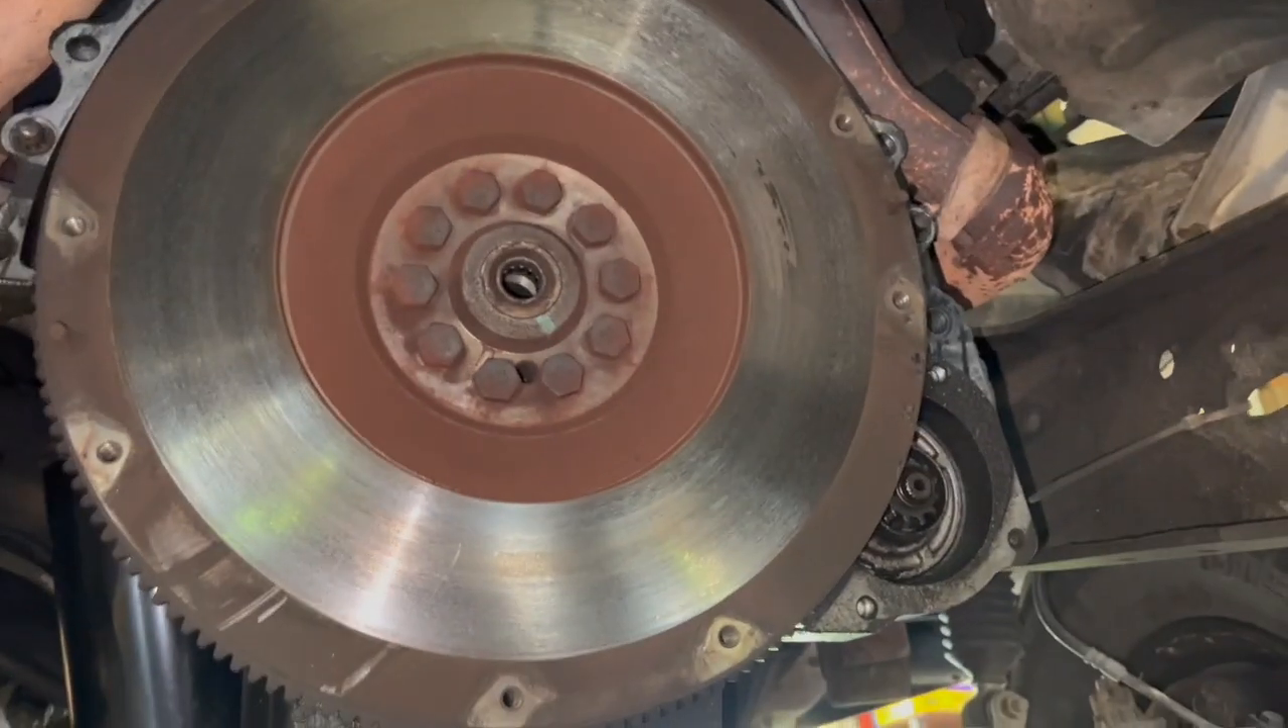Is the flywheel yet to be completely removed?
Yes.